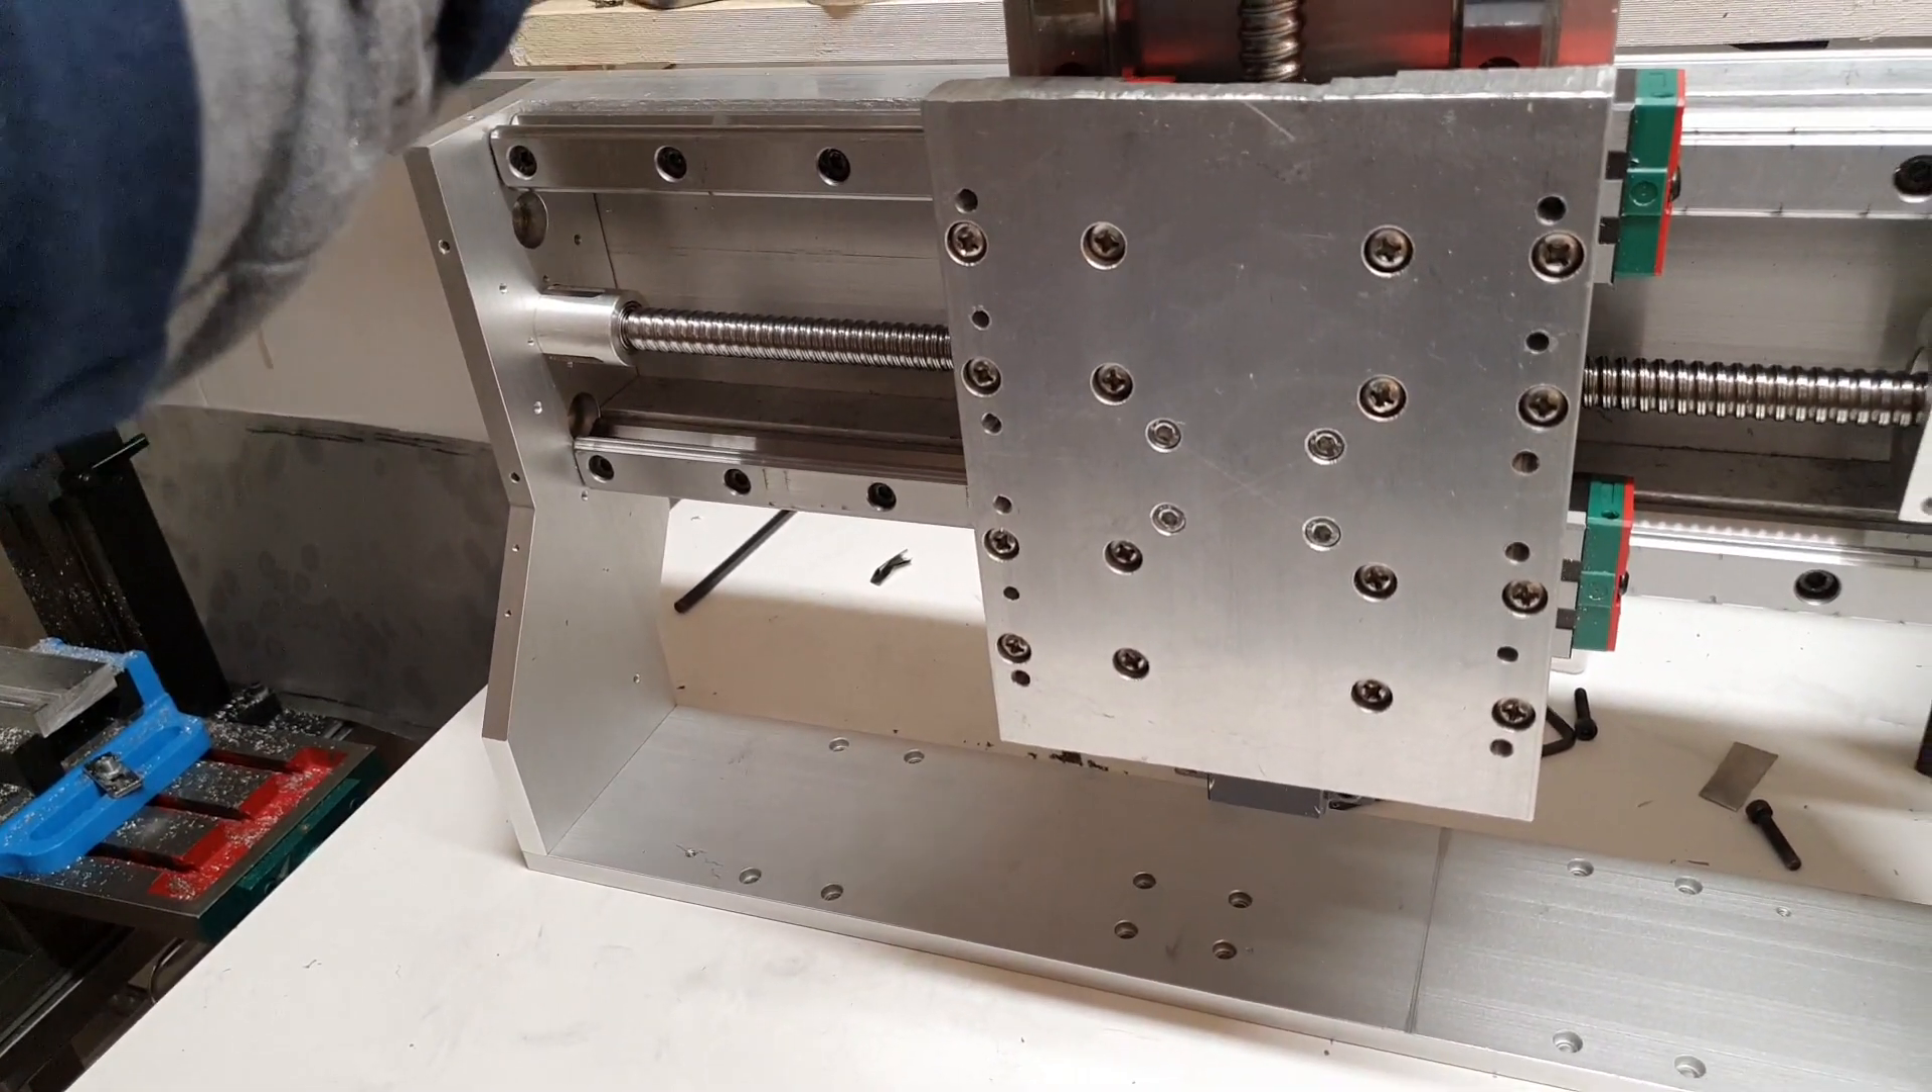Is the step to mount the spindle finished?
No.